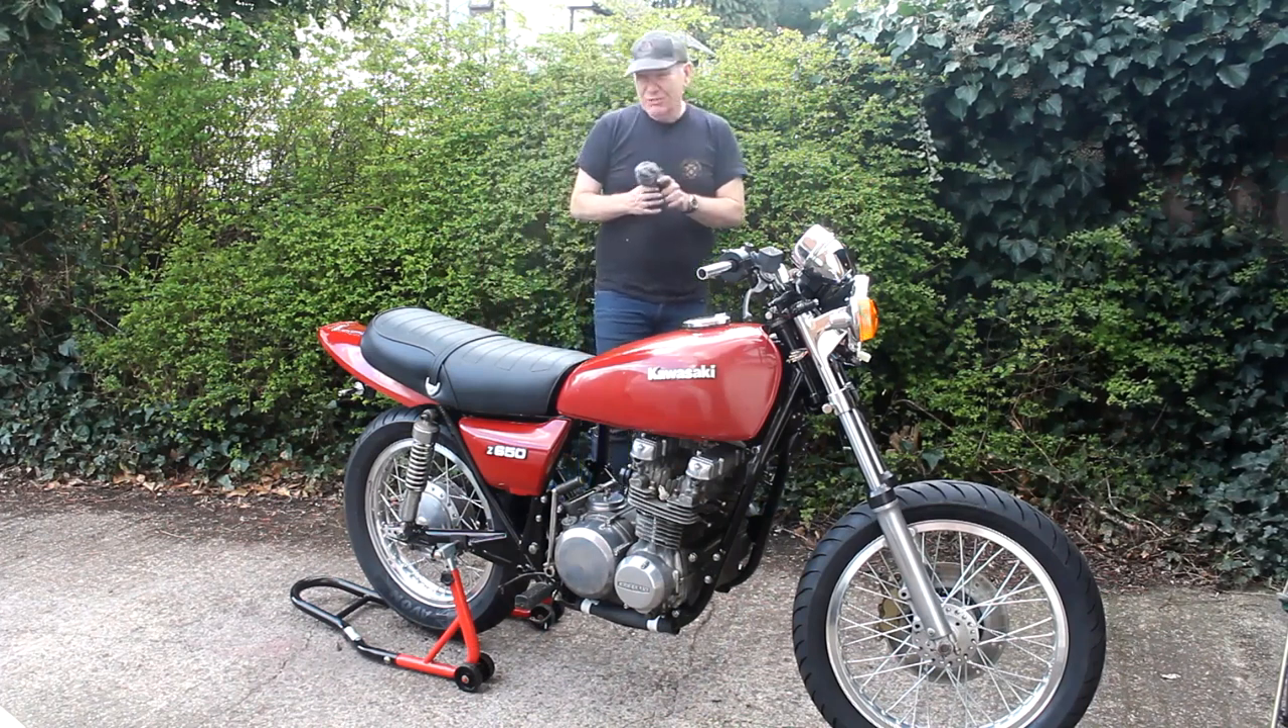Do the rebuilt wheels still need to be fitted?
No.